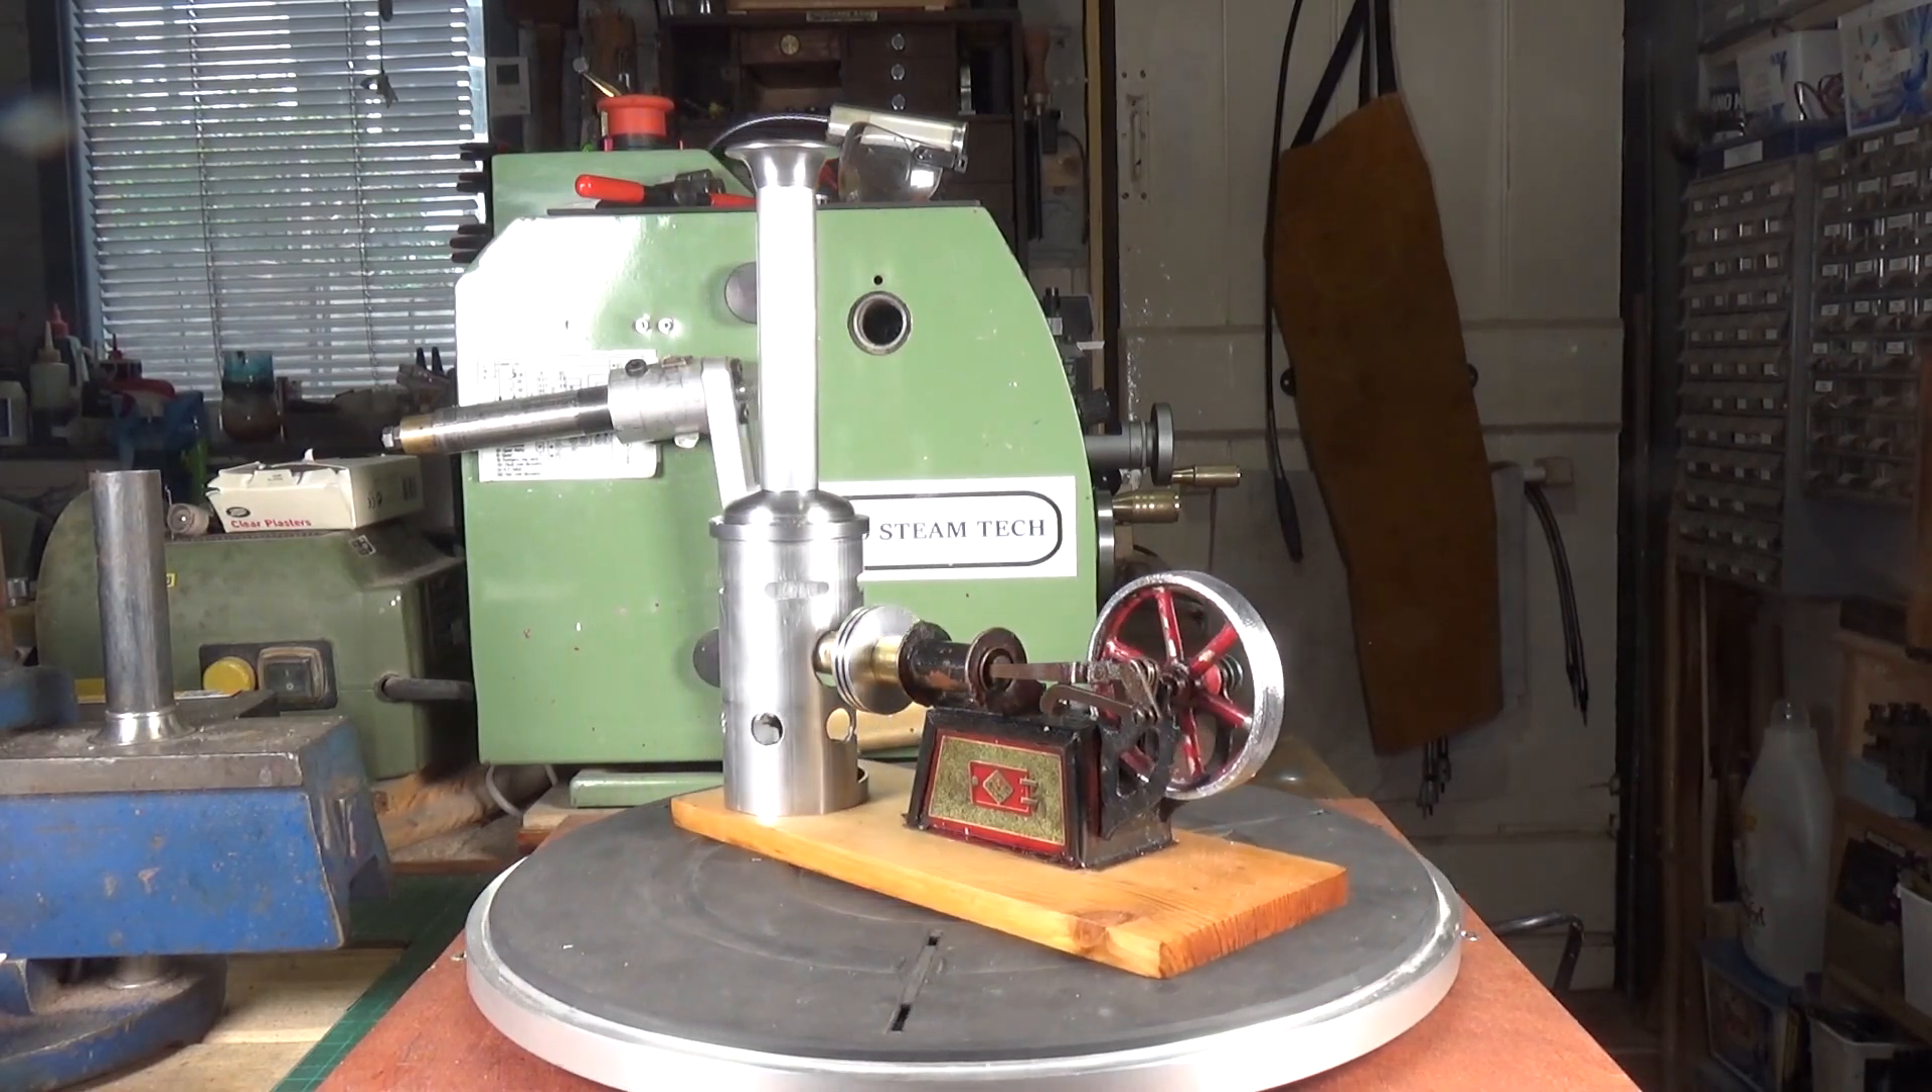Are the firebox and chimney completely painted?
No.